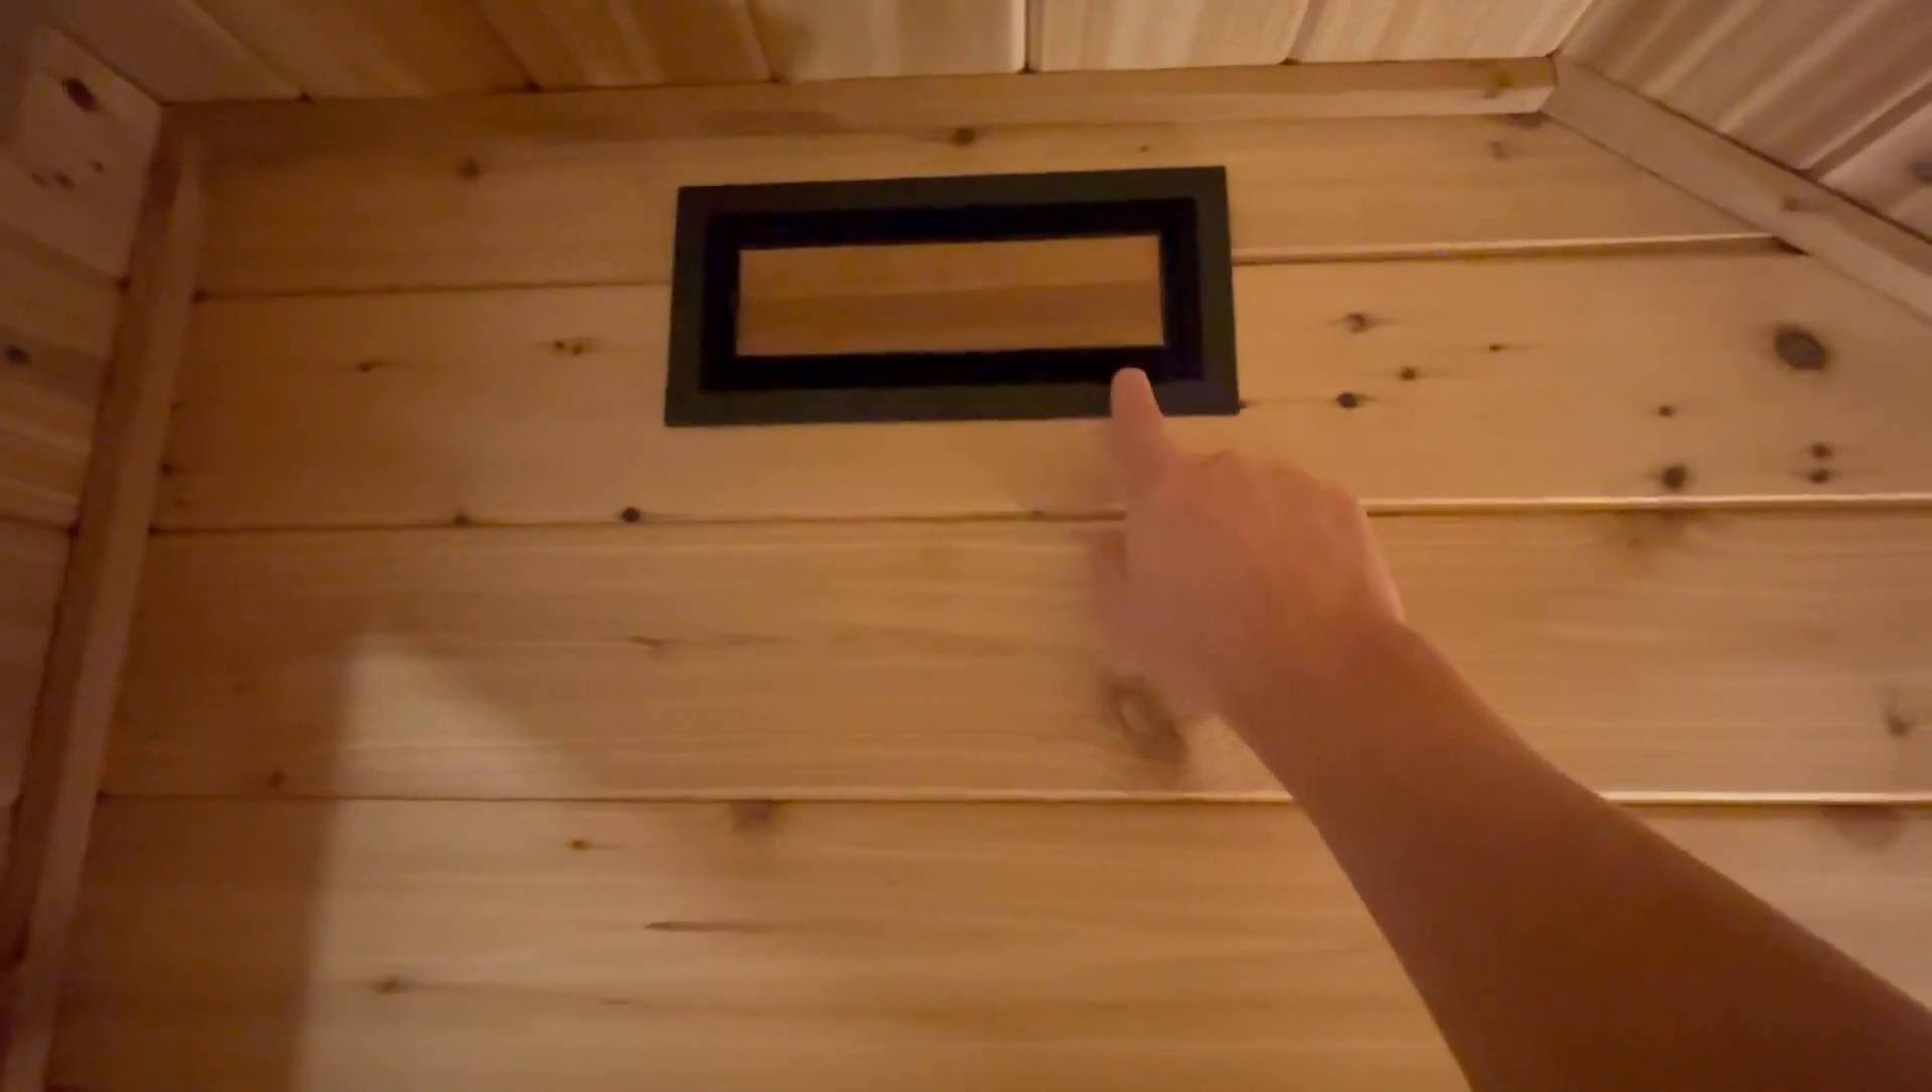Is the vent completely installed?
Yes.